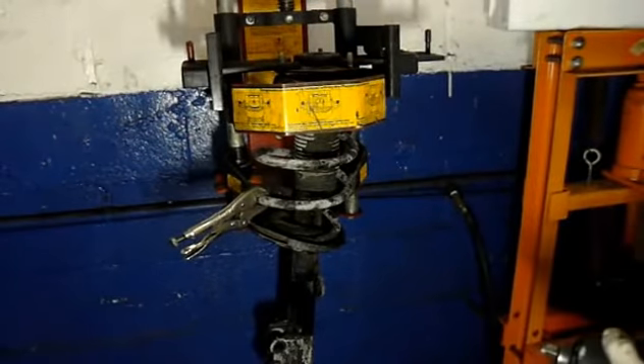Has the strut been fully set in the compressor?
Yes.